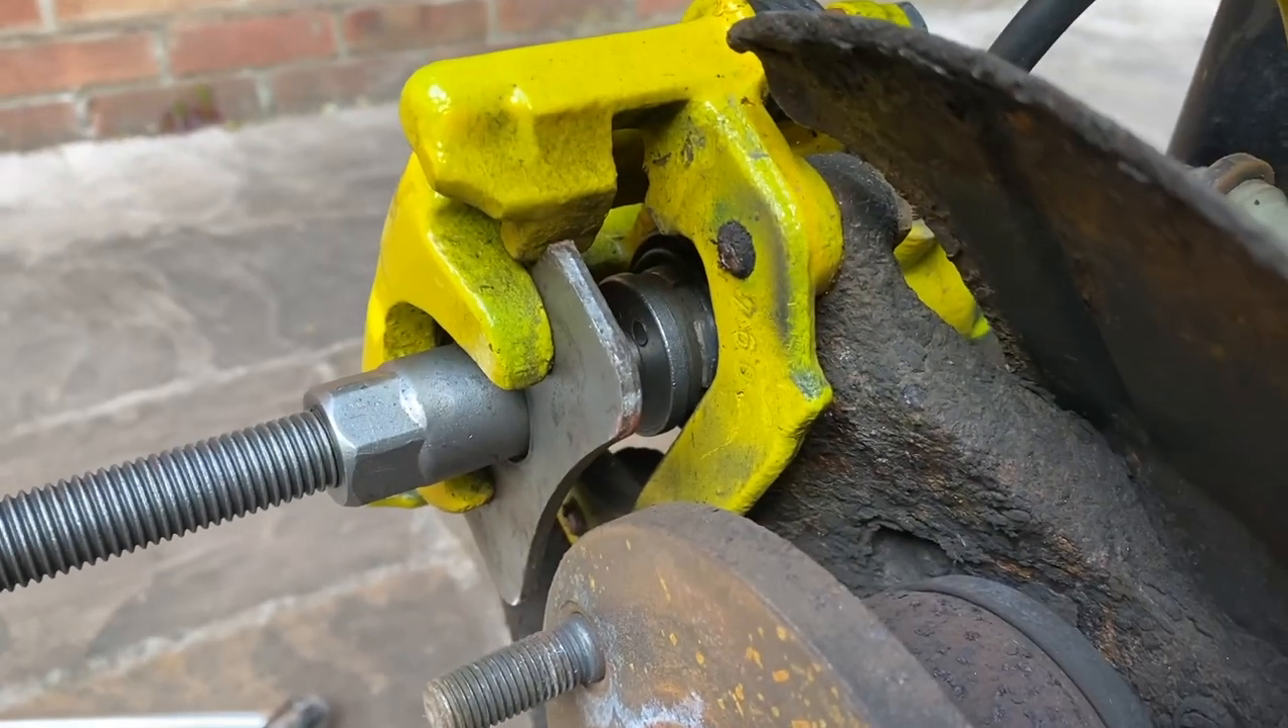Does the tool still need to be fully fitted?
No.